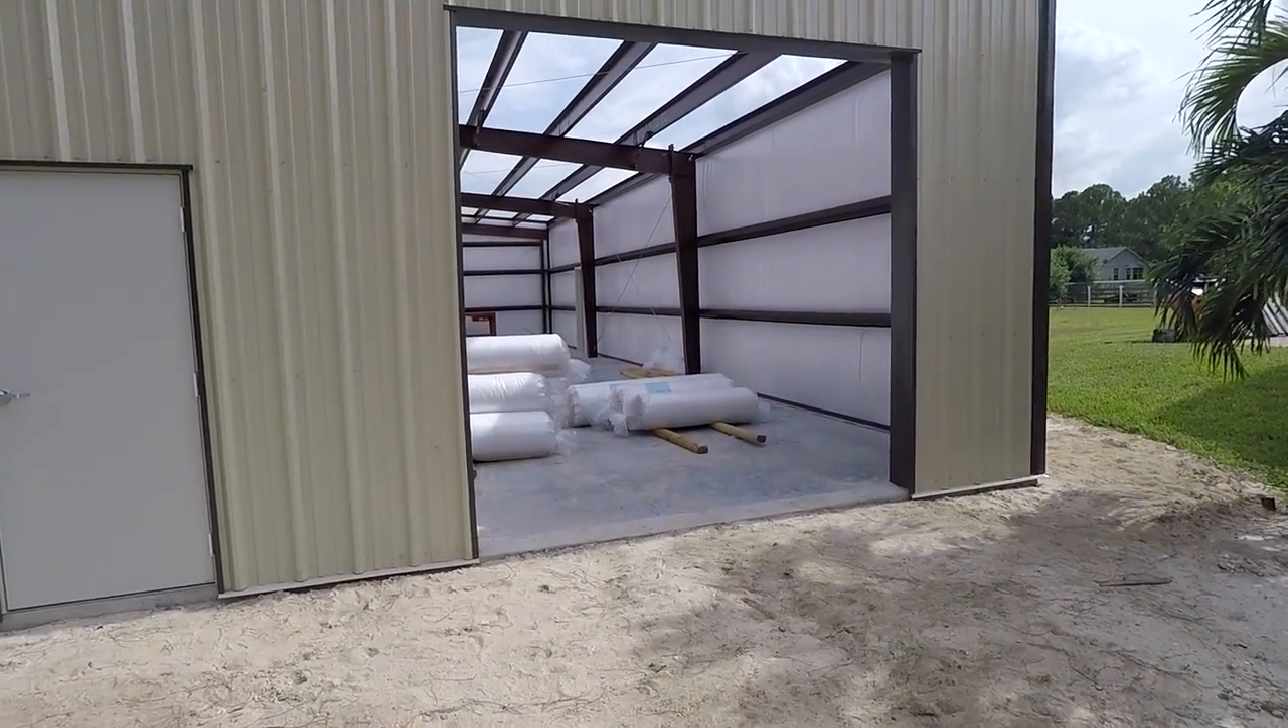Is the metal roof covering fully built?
No.